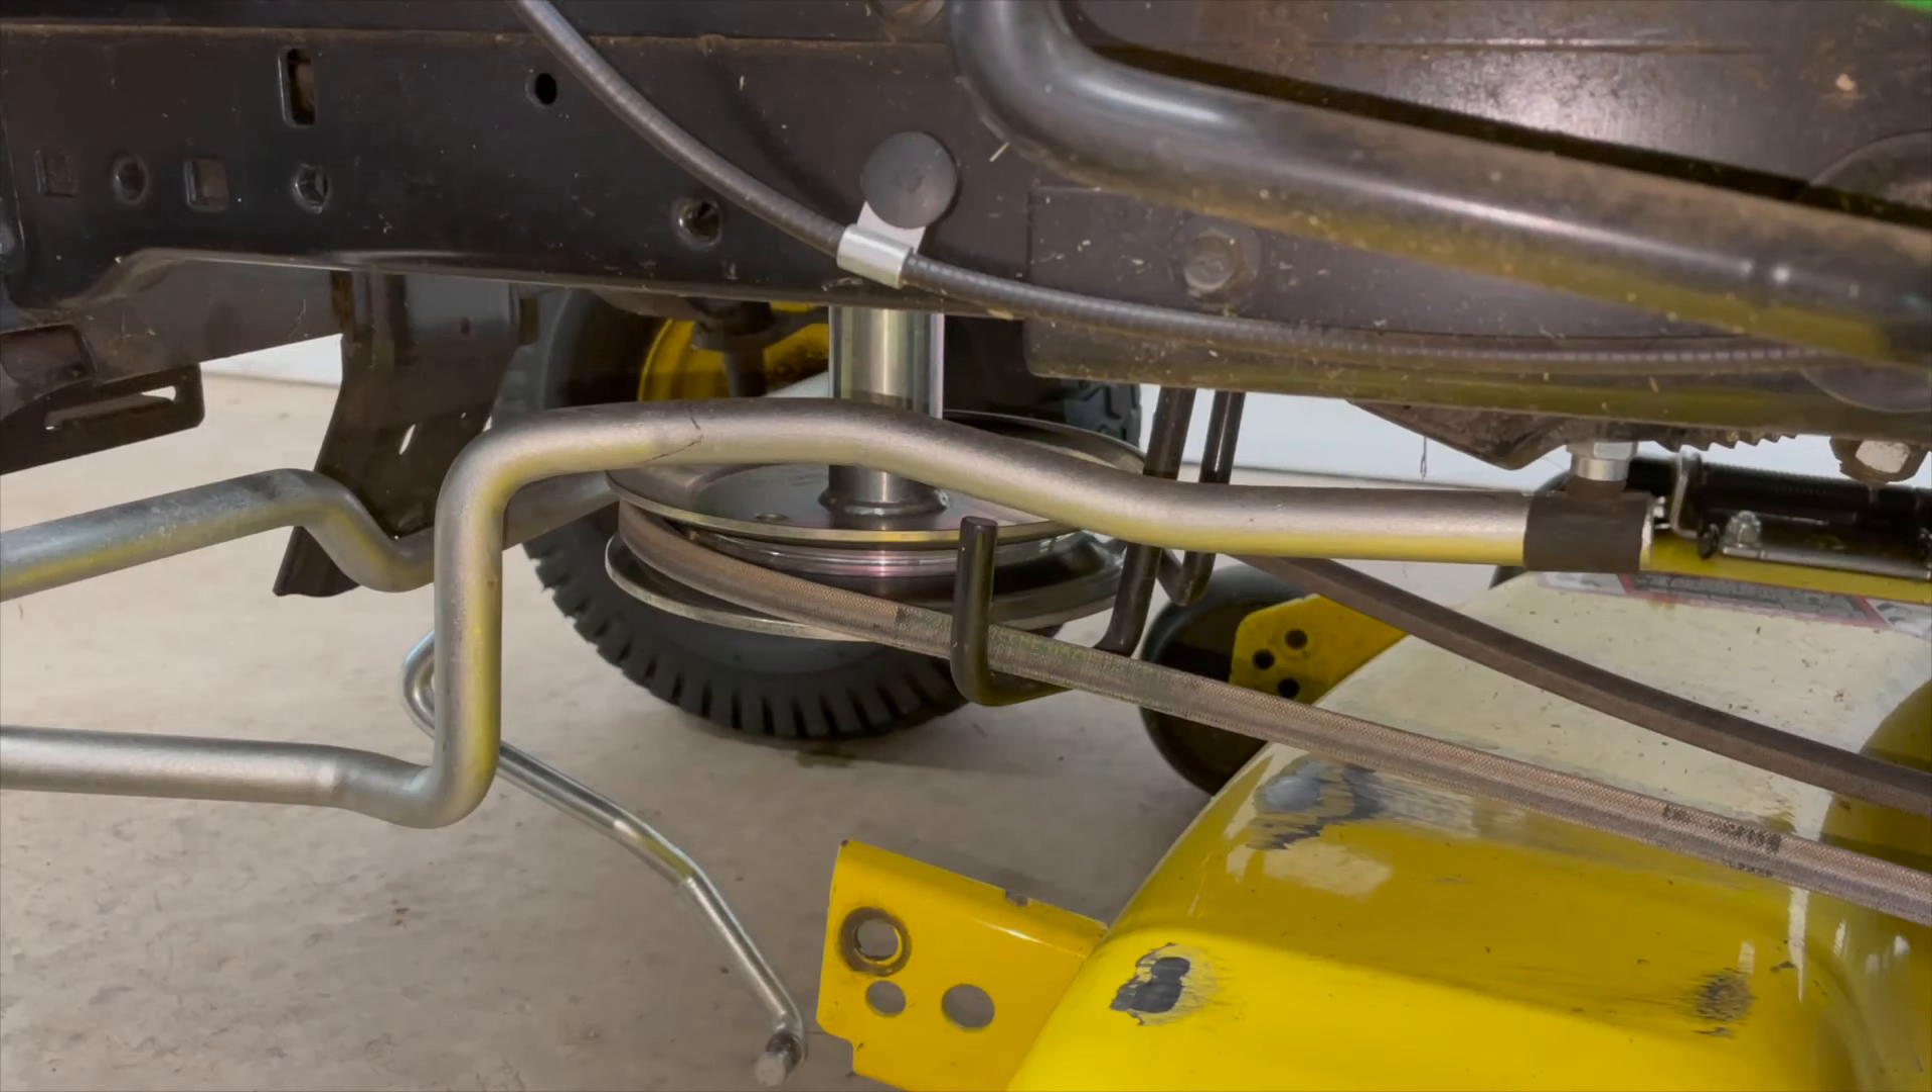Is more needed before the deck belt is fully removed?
Yes.